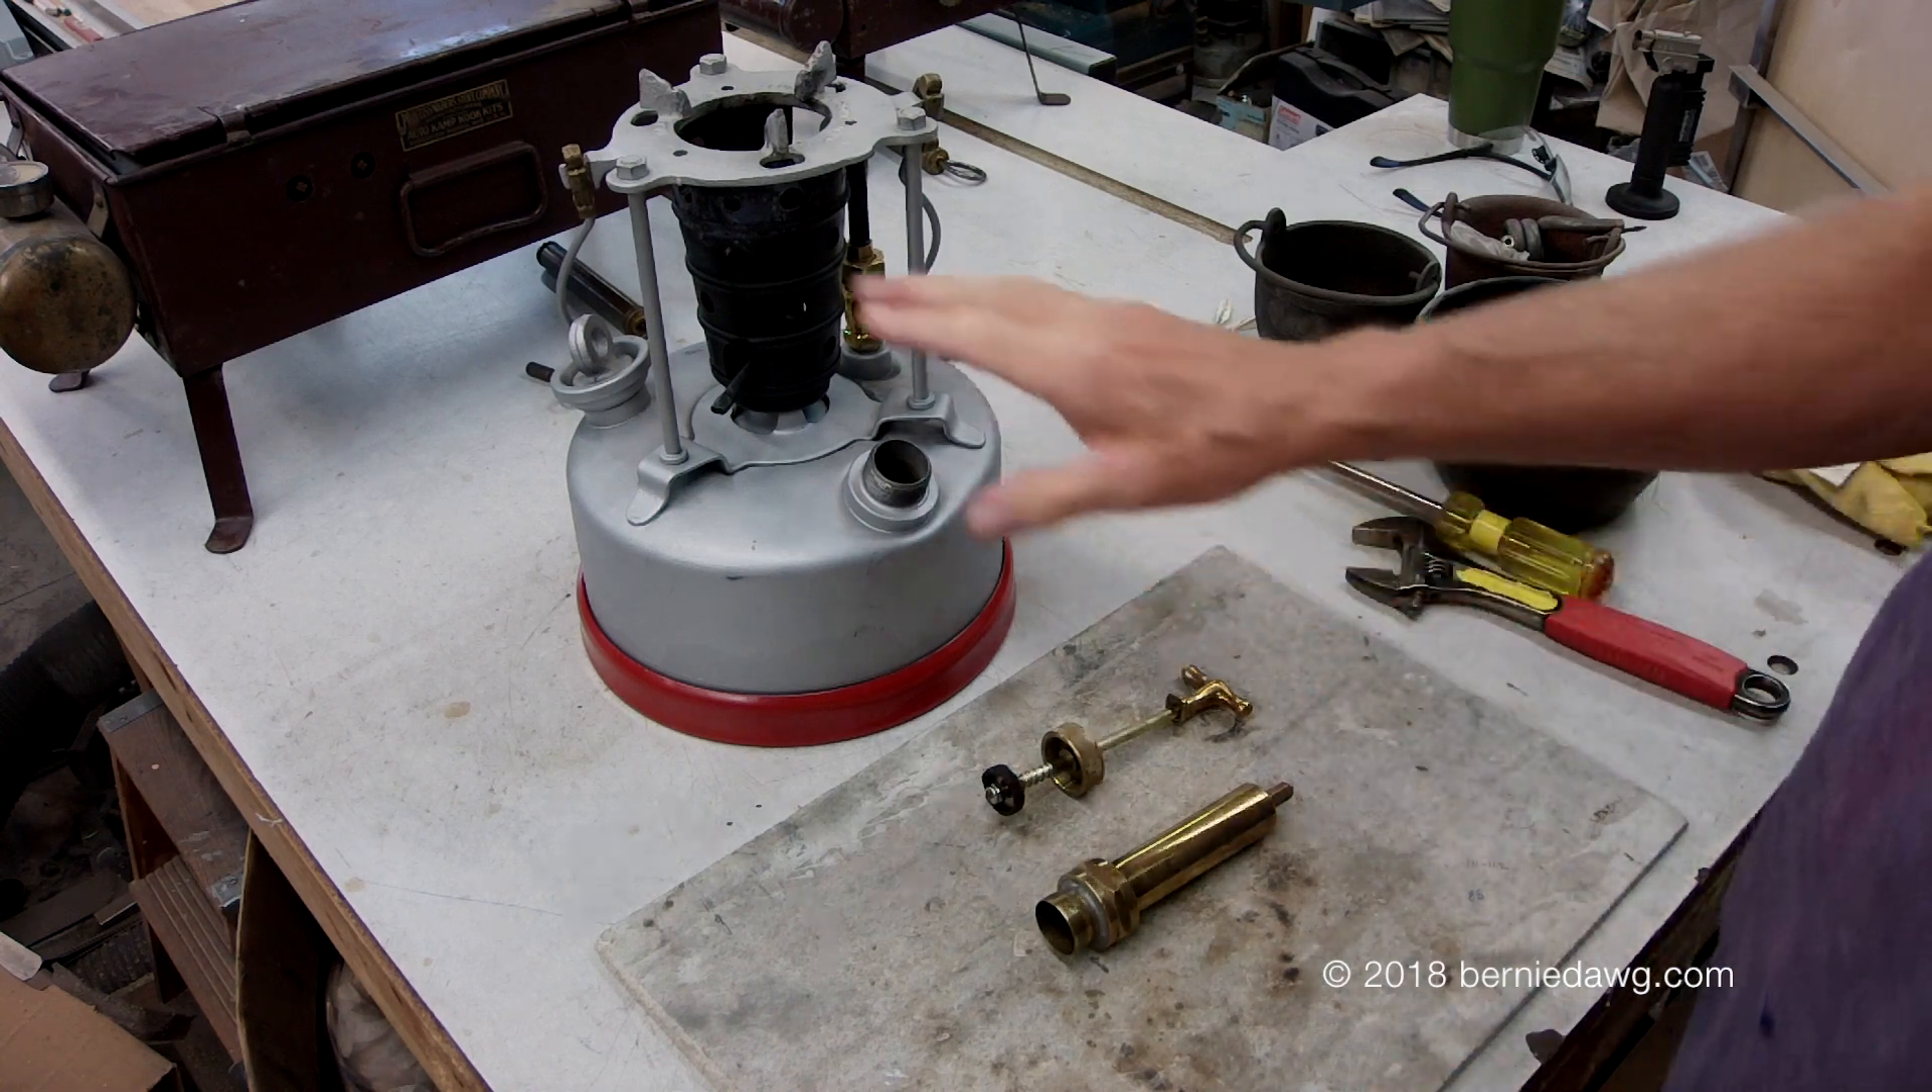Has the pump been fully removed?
Yes.